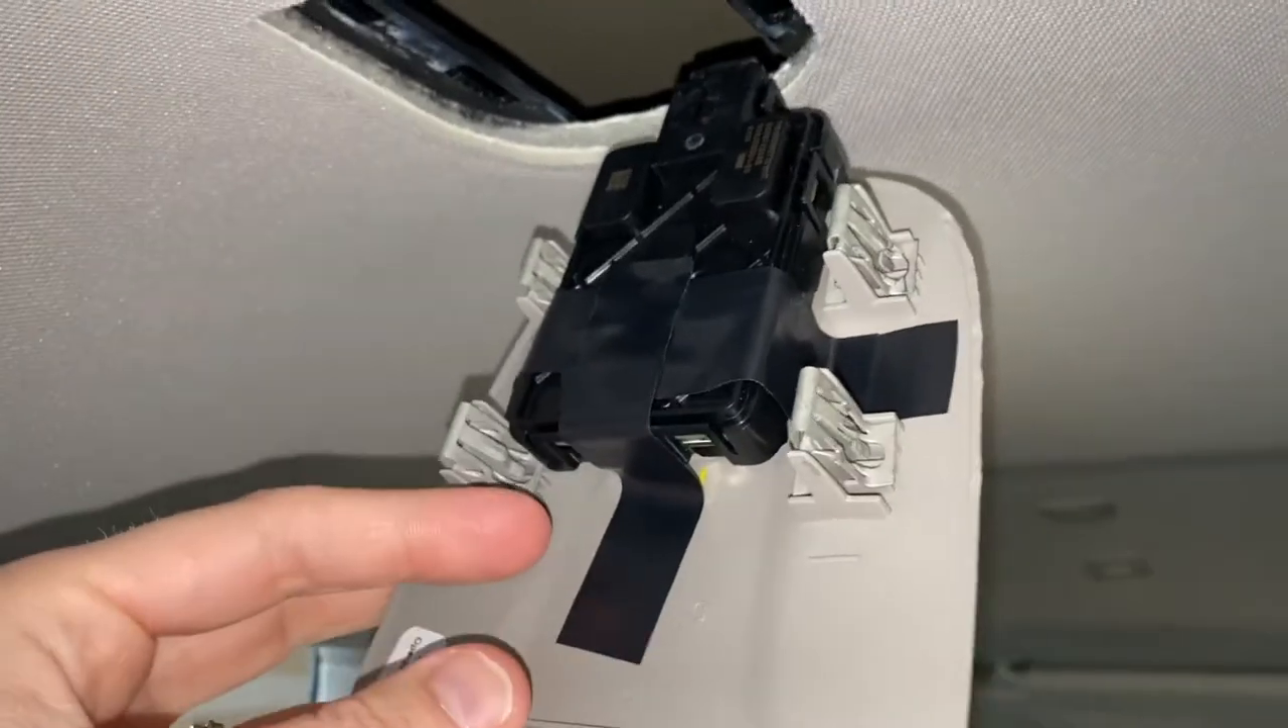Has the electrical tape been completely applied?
Yes.